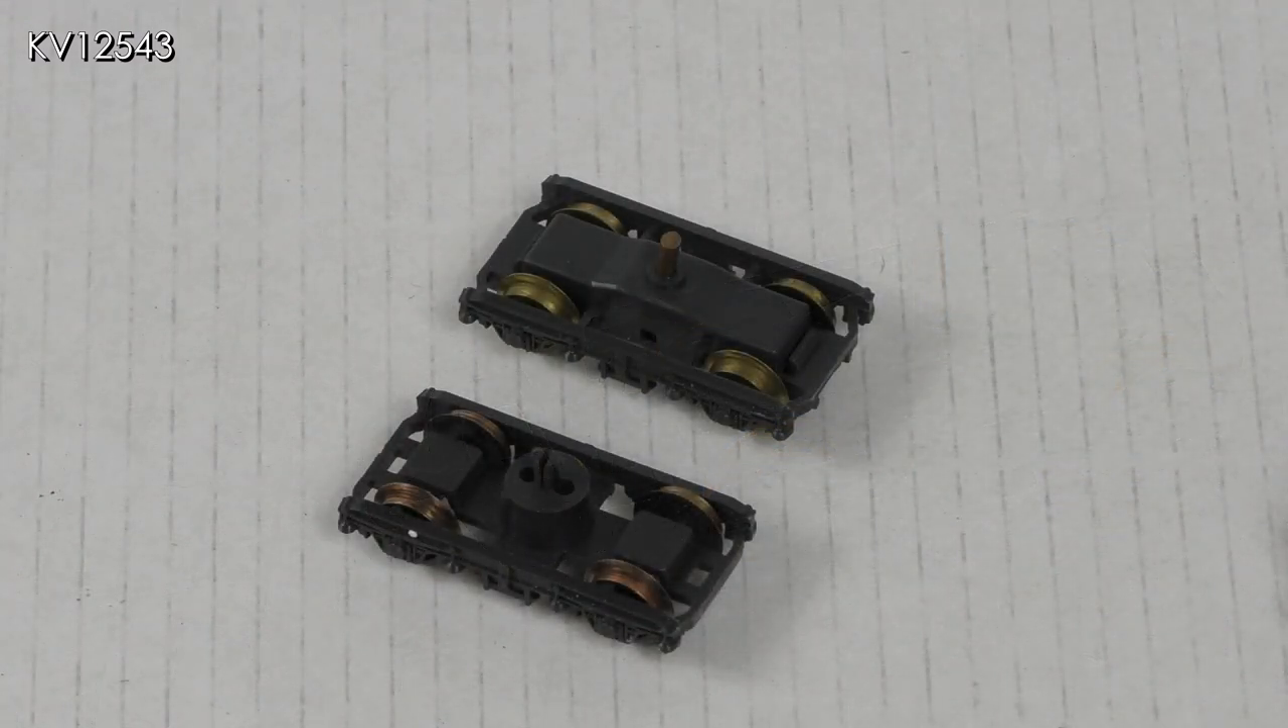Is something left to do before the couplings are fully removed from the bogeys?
No.